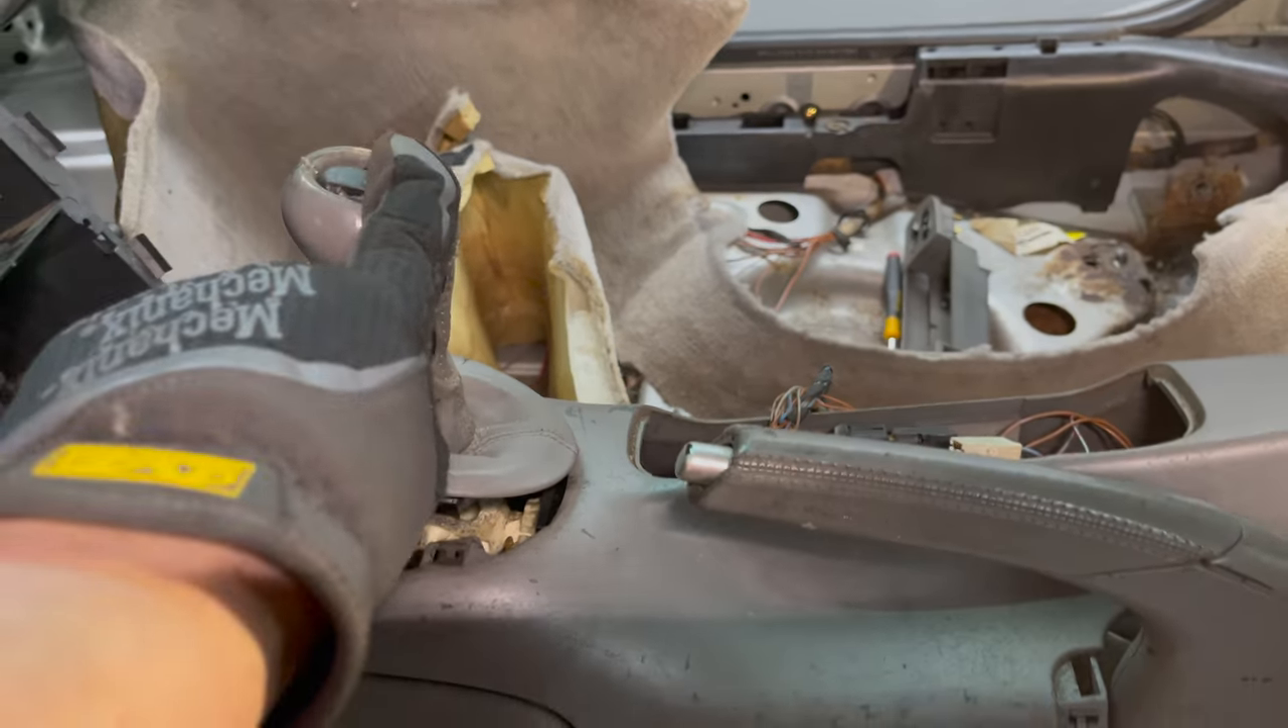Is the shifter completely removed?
No.